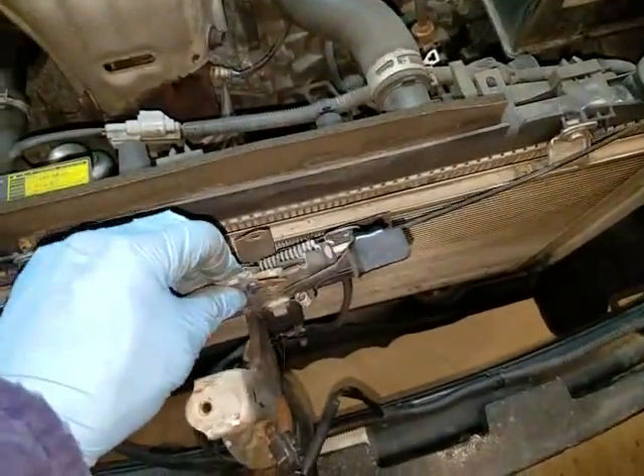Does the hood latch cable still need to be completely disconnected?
Yes.